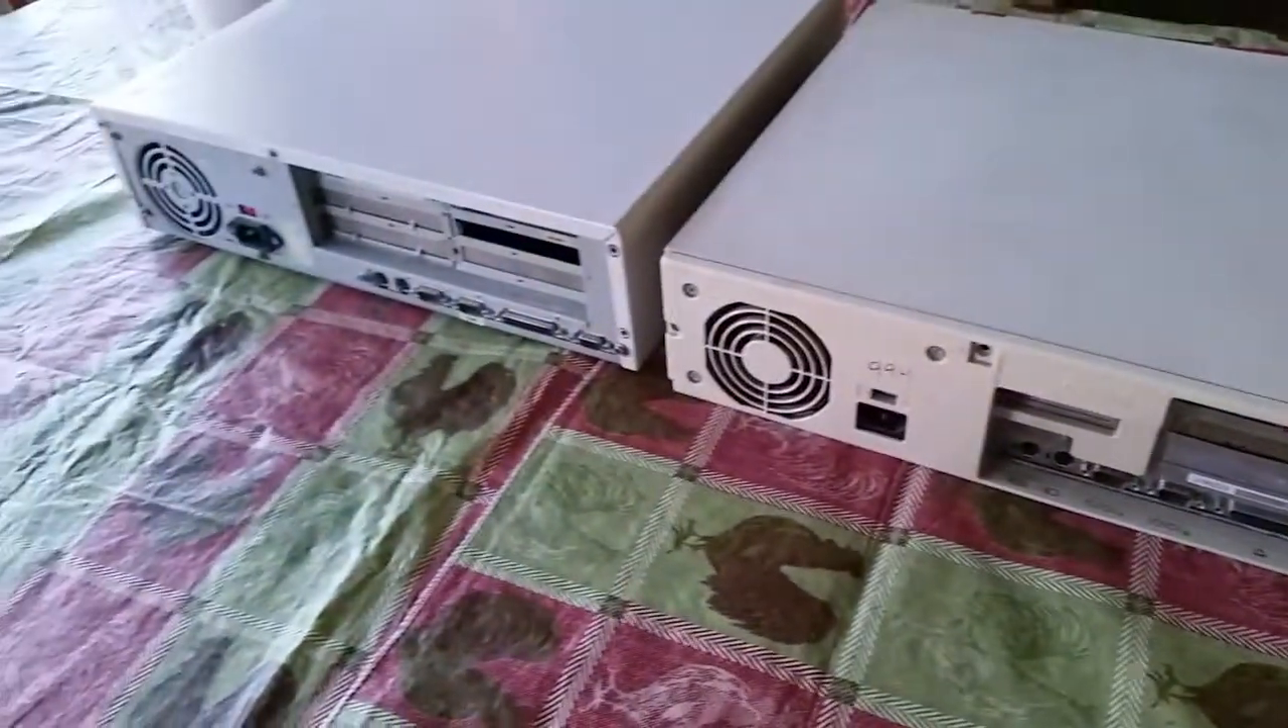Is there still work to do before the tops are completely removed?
Yes.